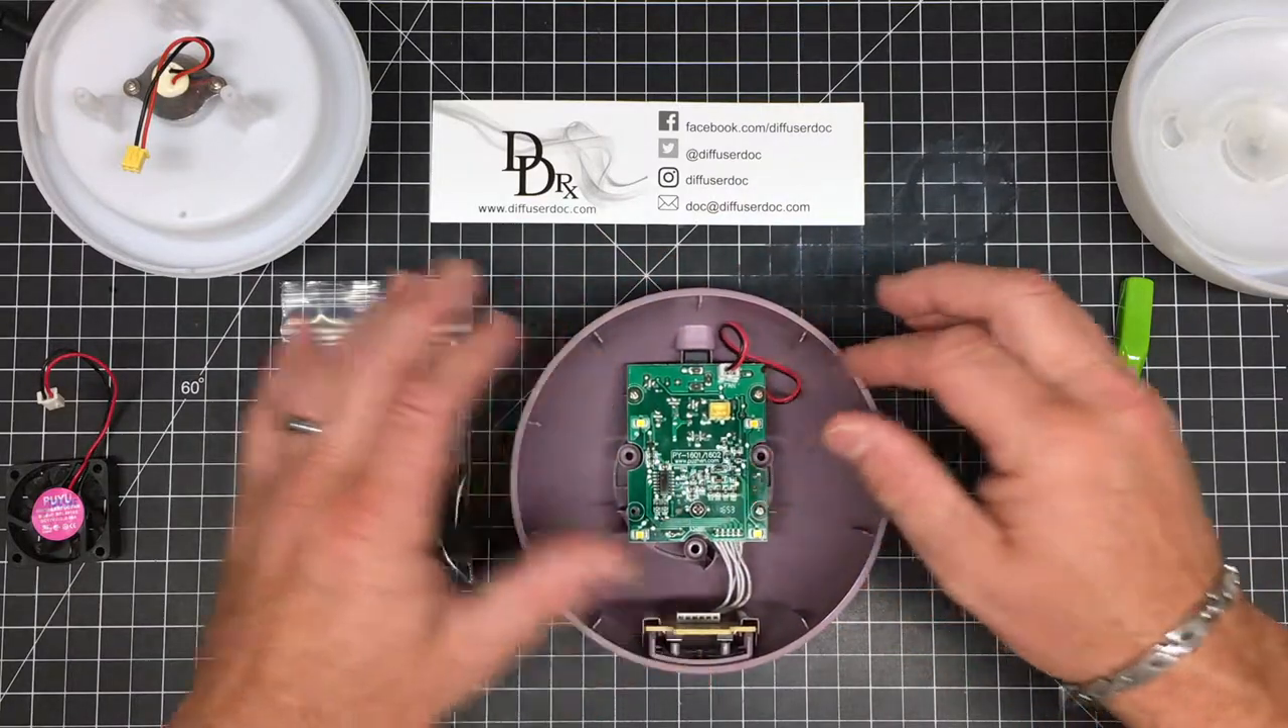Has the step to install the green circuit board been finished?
Yes.